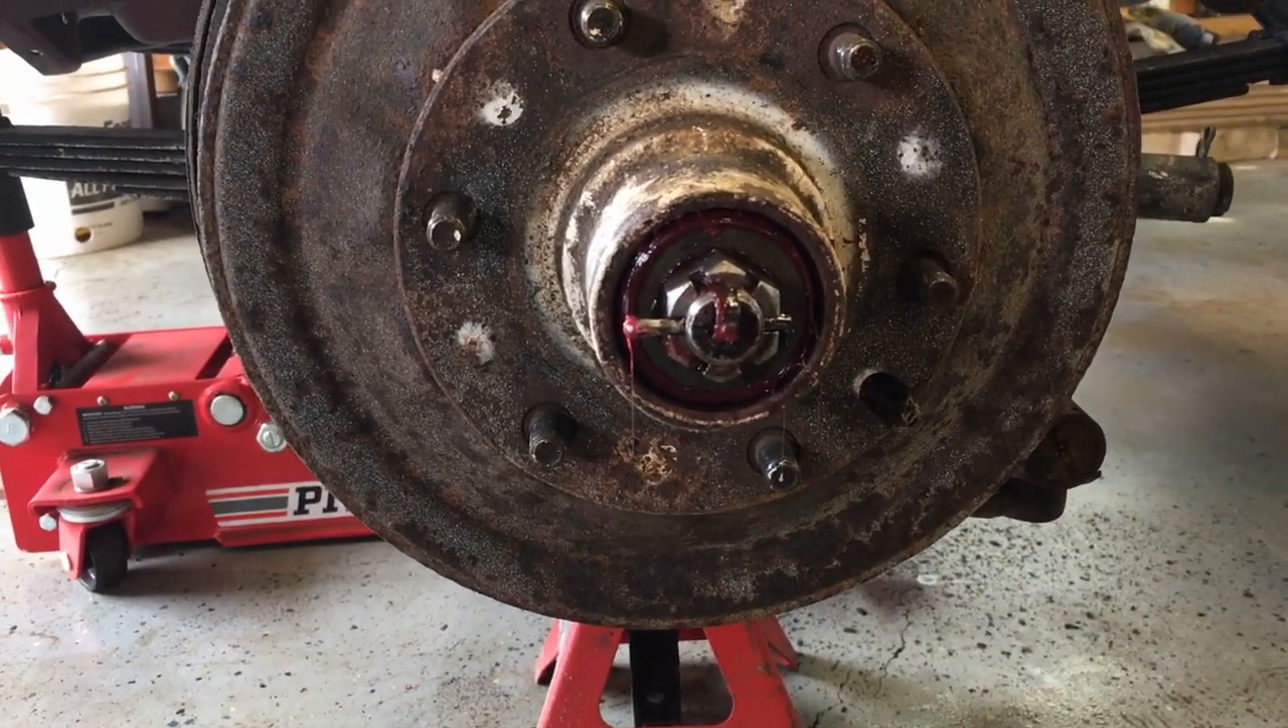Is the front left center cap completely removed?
Yes.